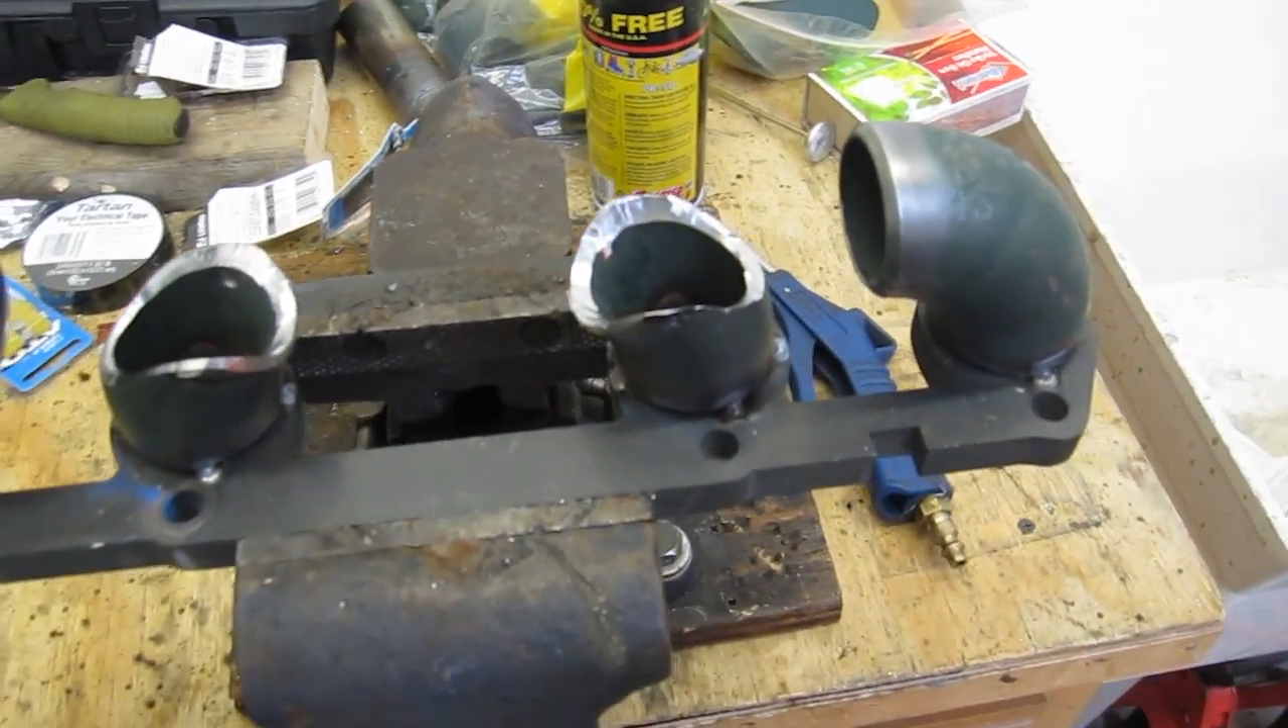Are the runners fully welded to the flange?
No.